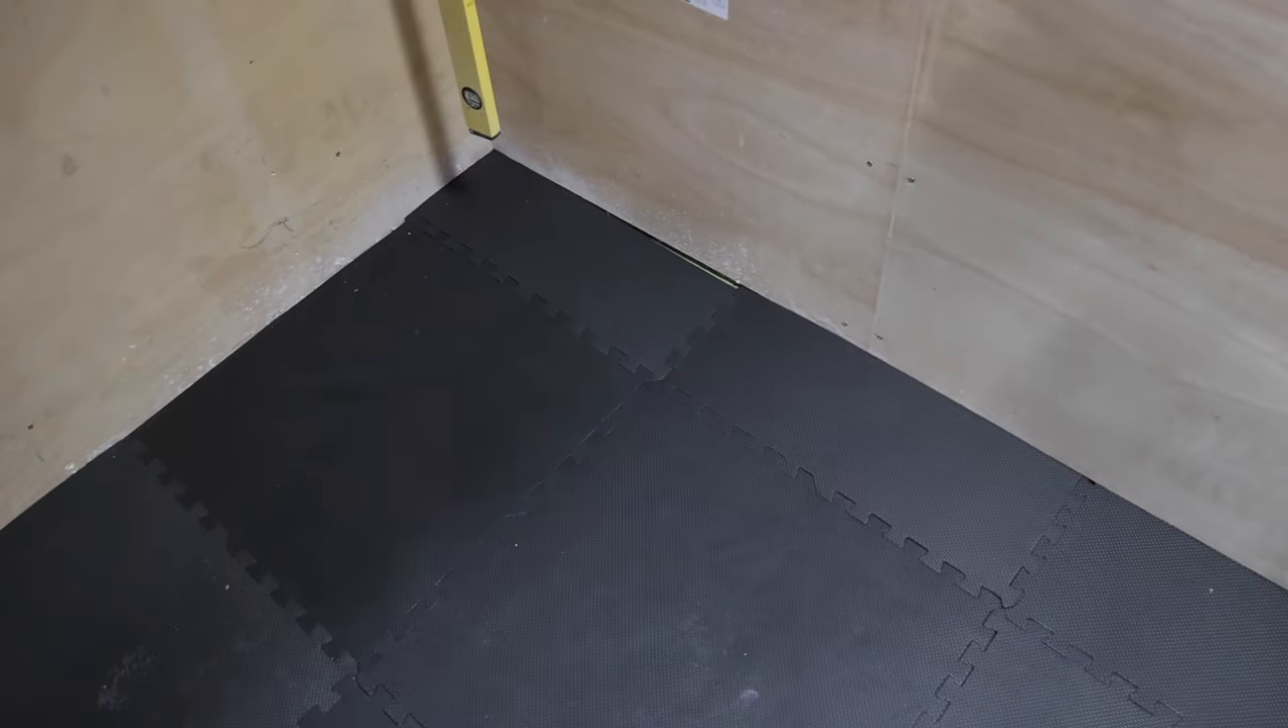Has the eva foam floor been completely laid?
Yes.